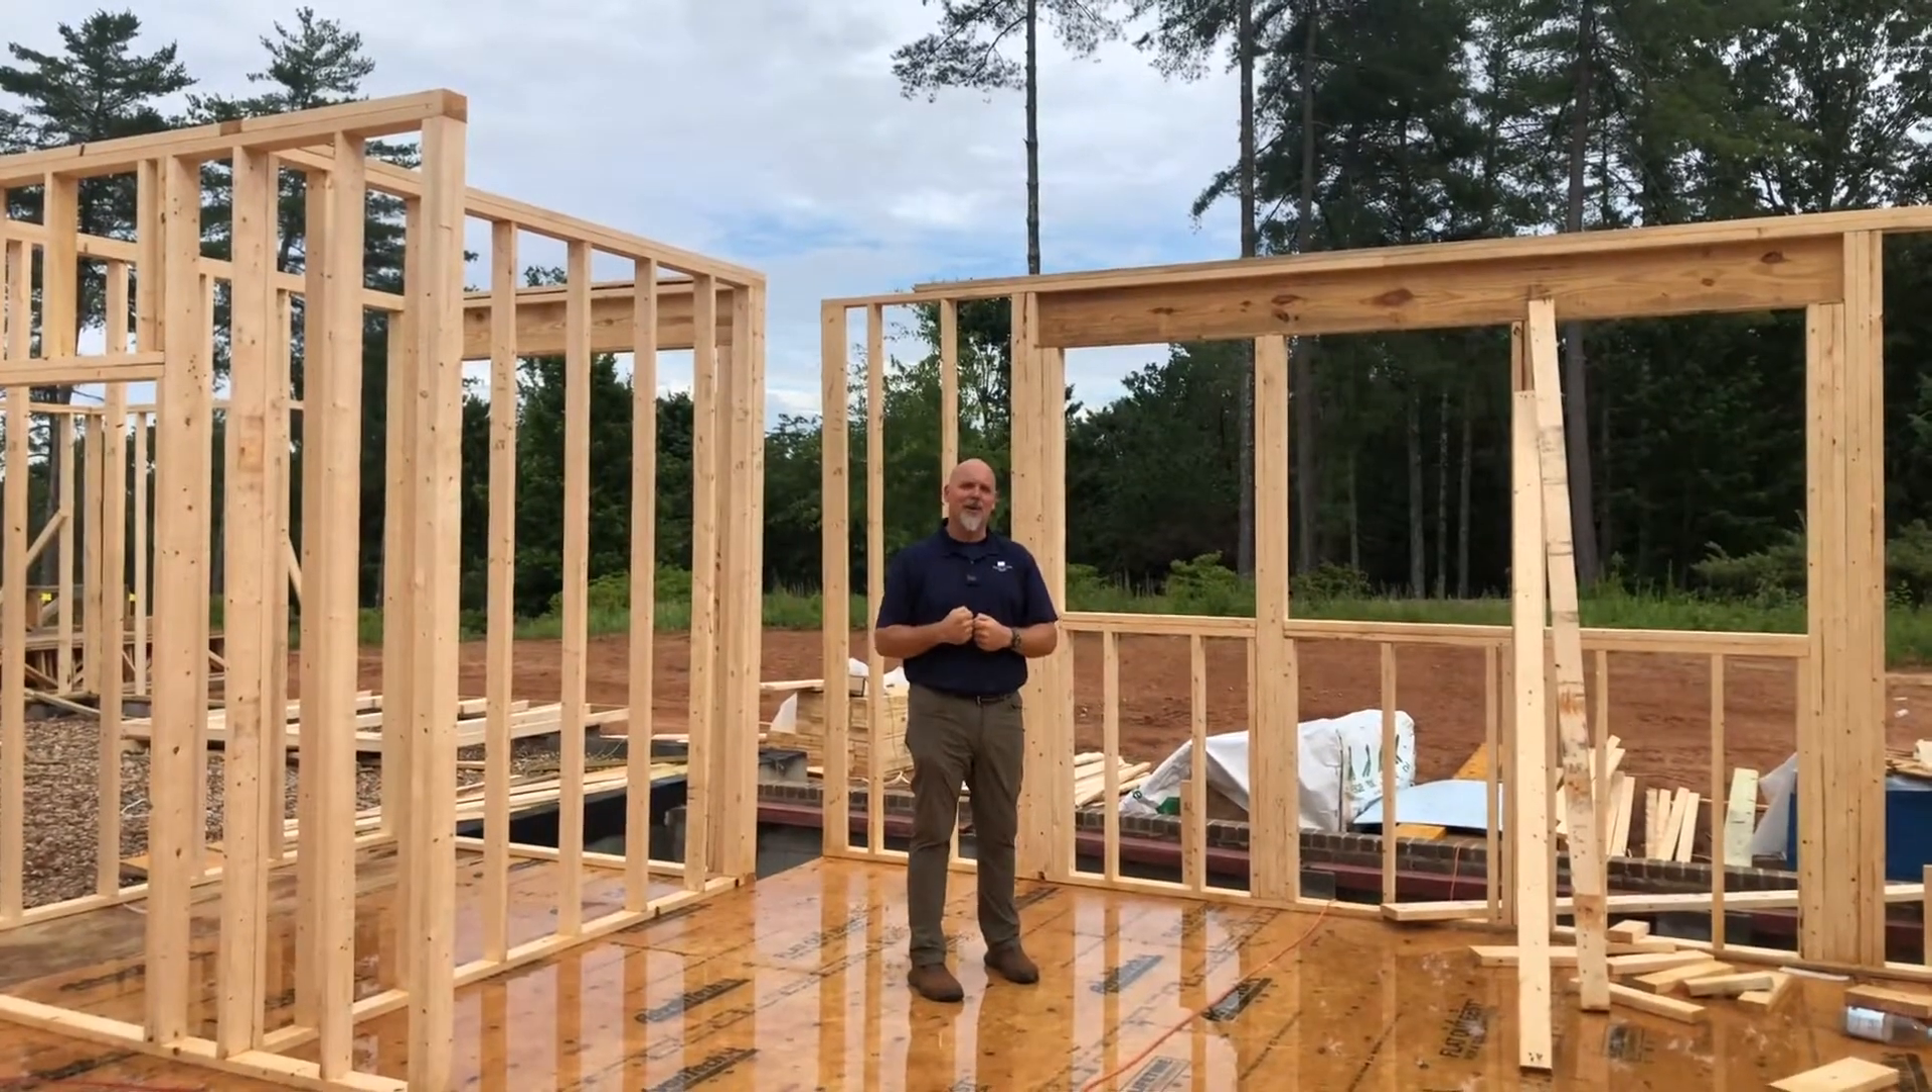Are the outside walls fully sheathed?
No.